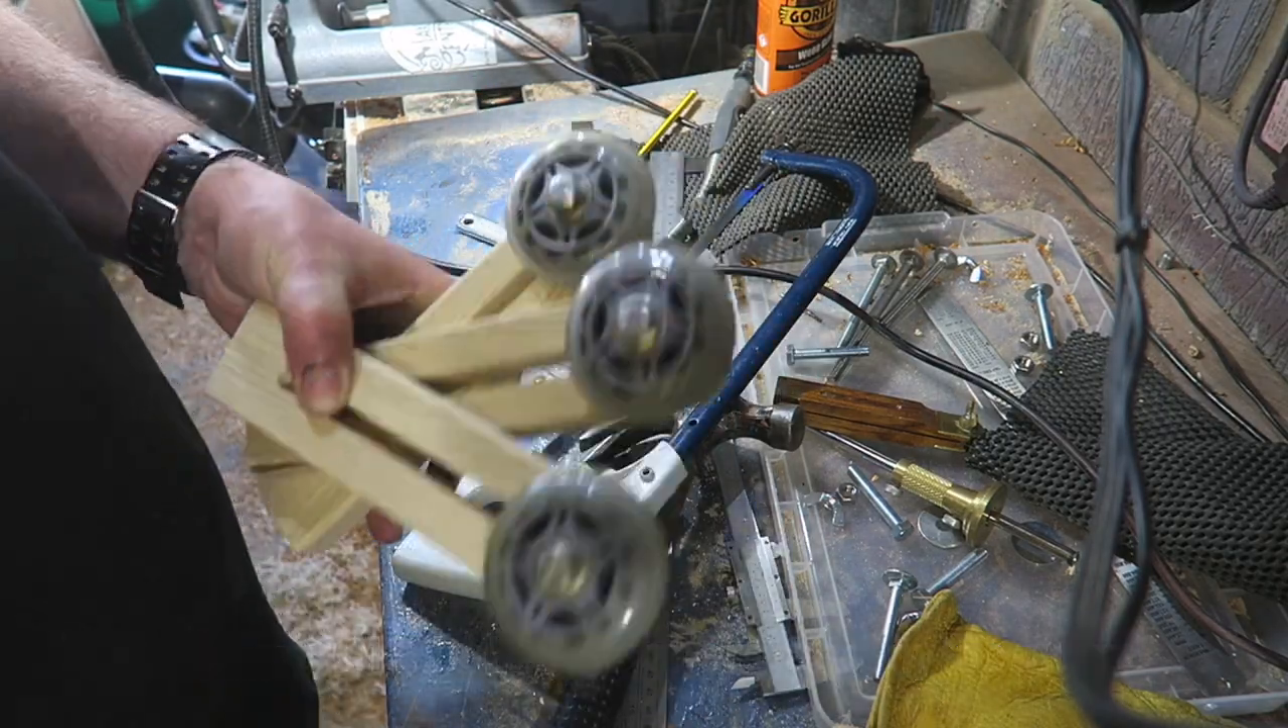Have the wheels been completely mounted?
Yes.